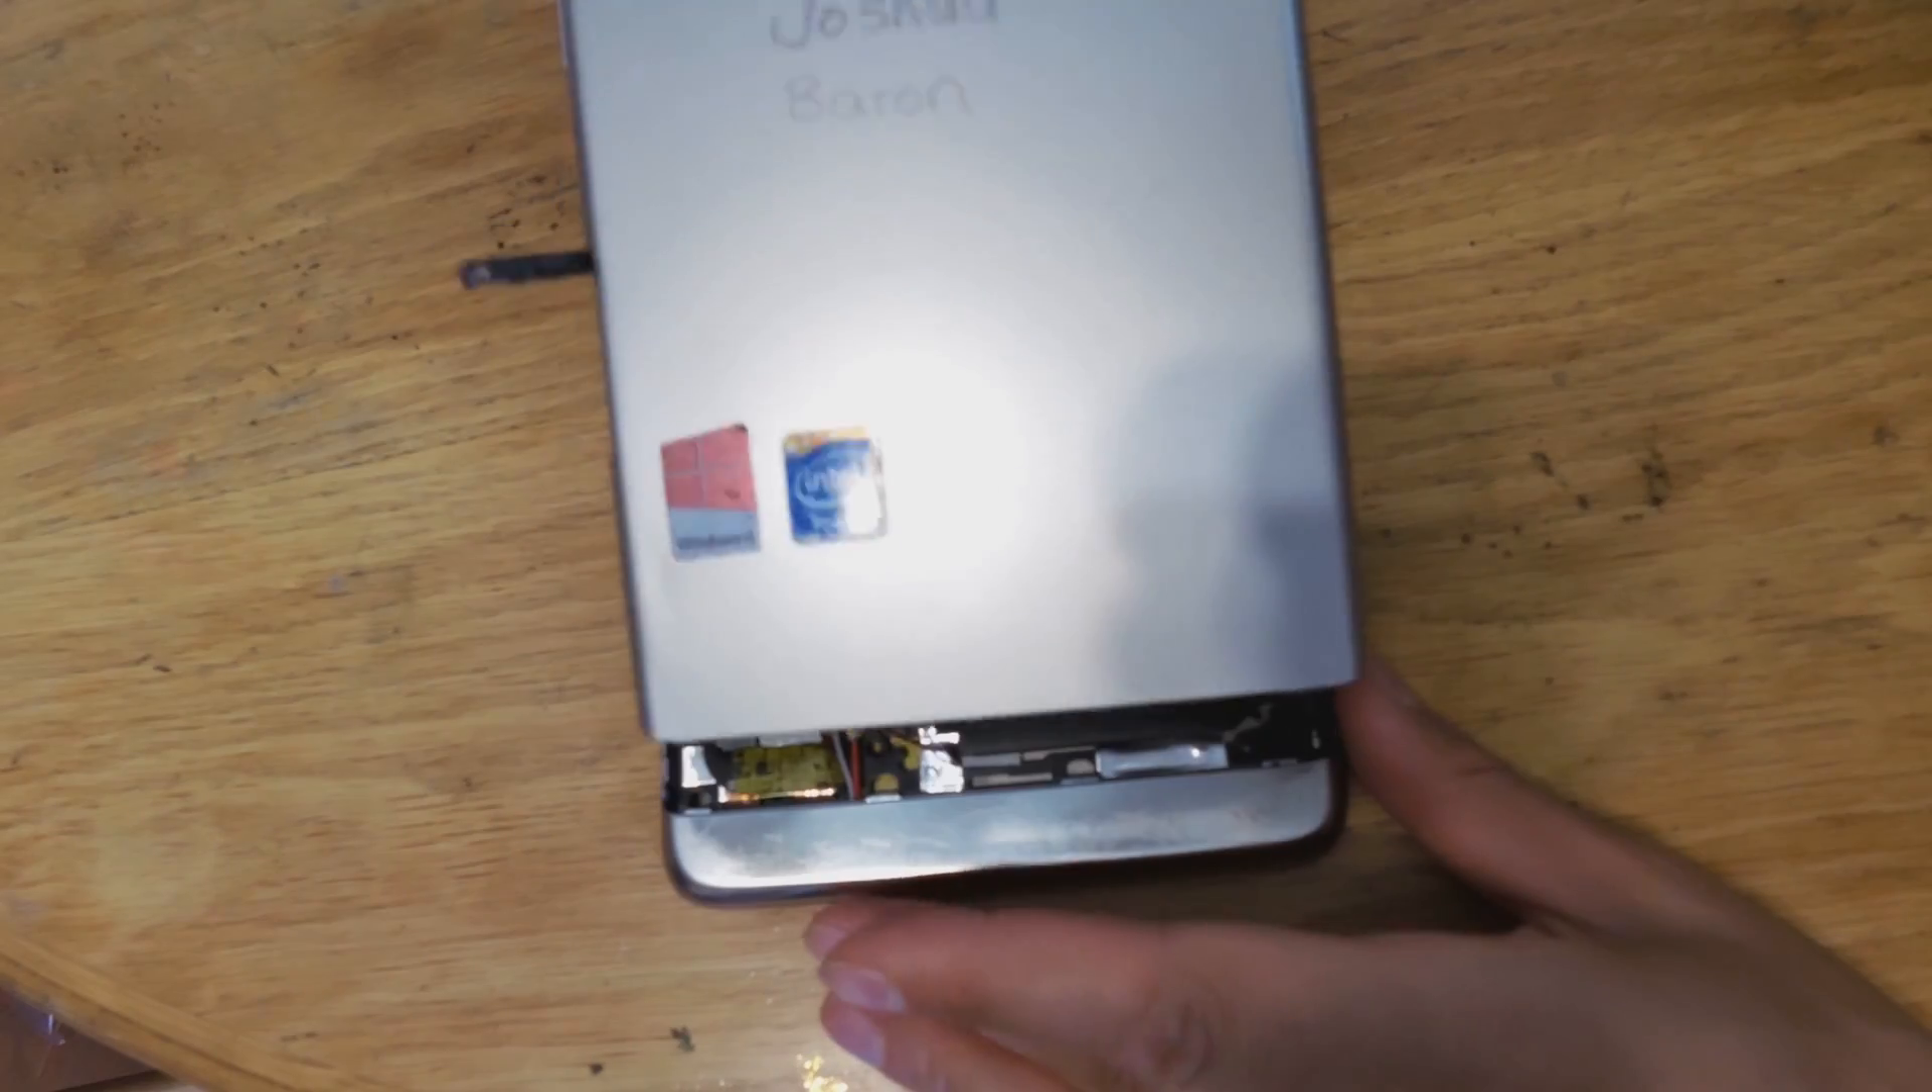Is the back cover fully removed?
No.